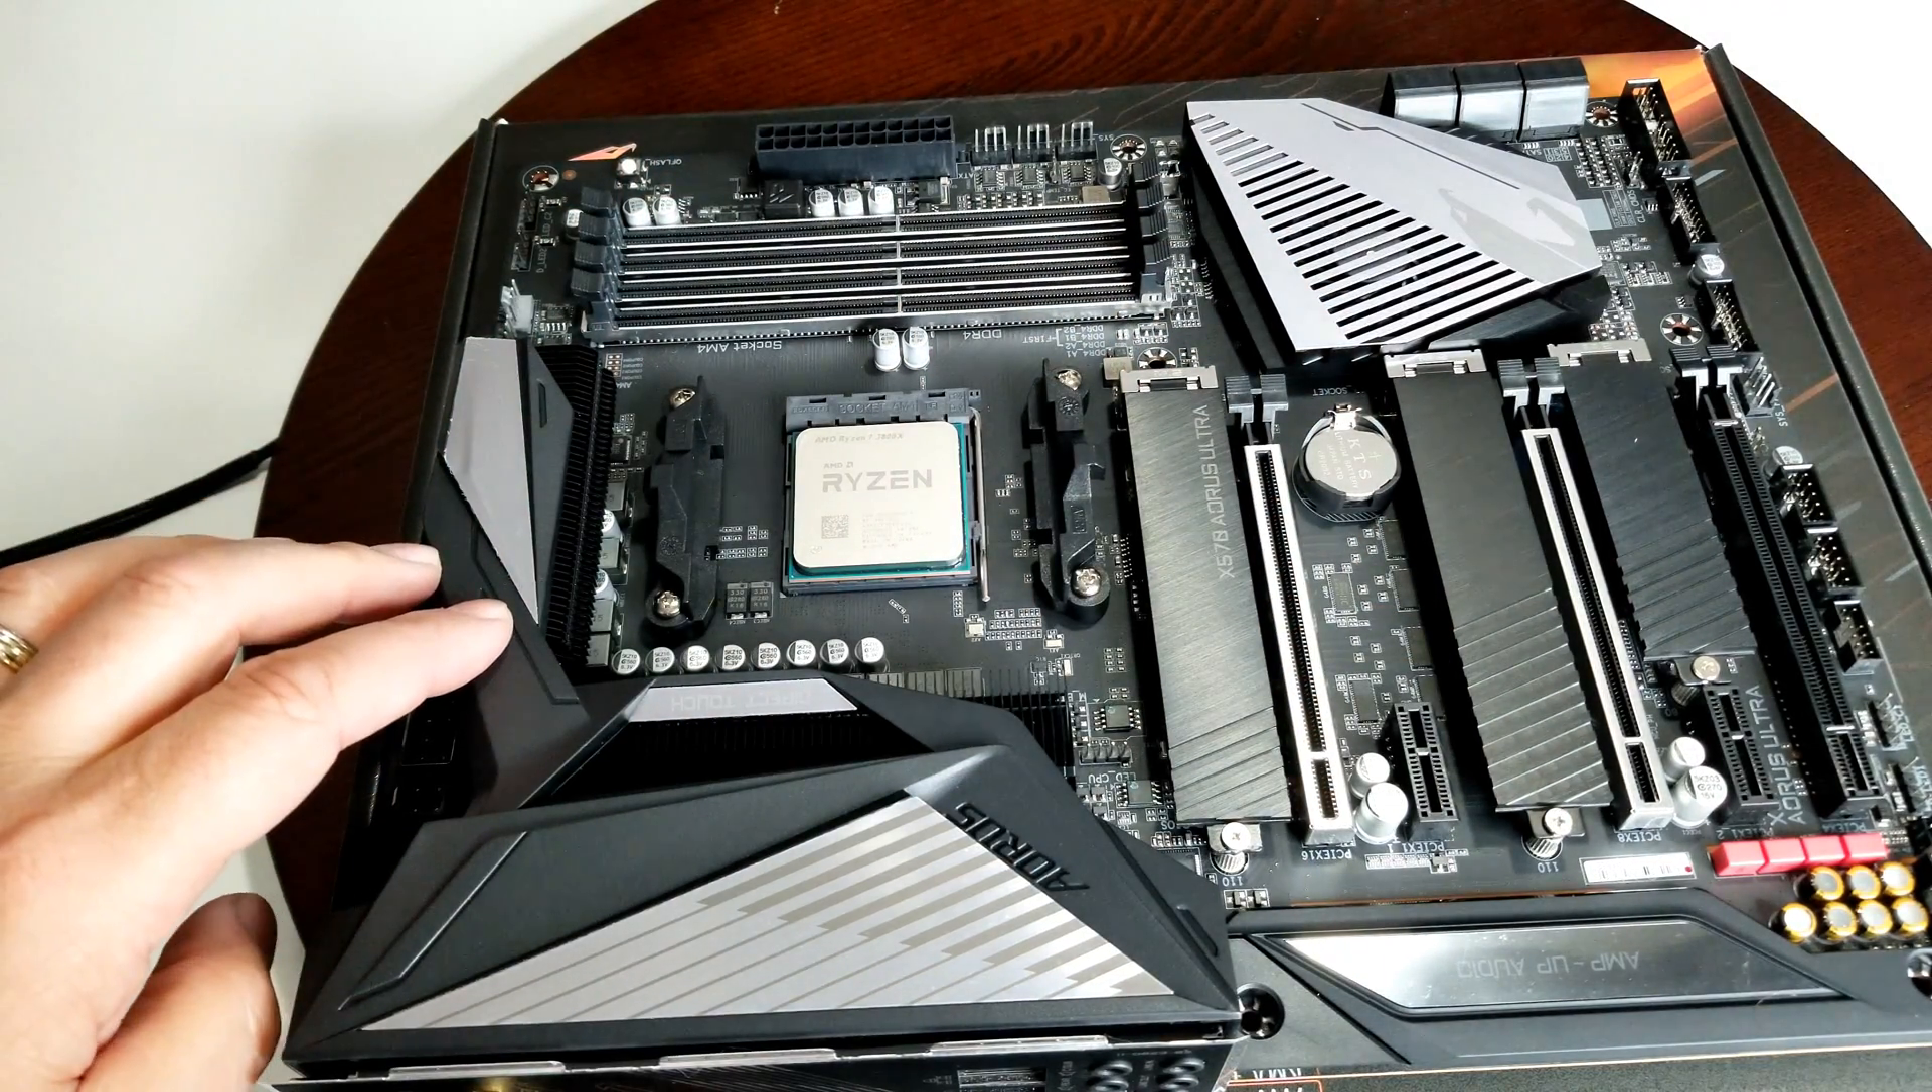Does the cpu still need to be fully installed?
No.